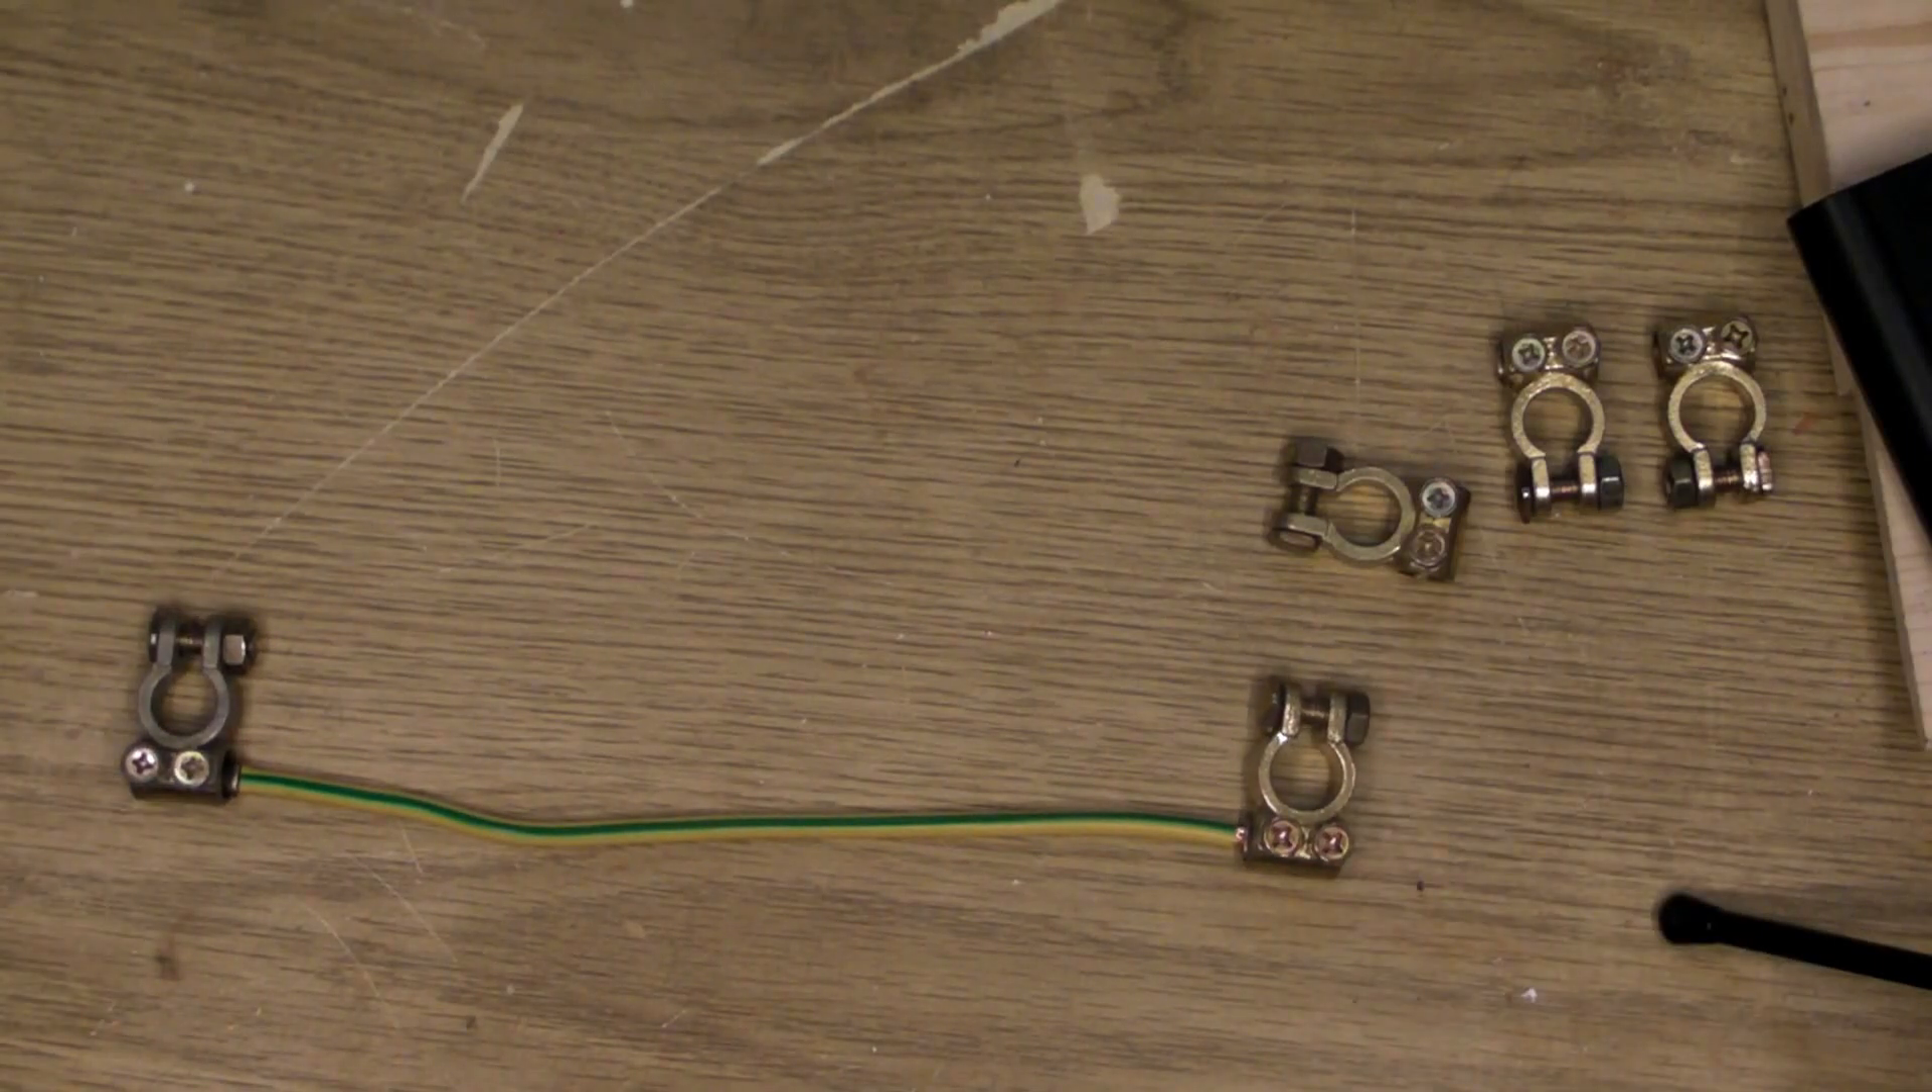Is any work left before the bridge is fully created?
No.